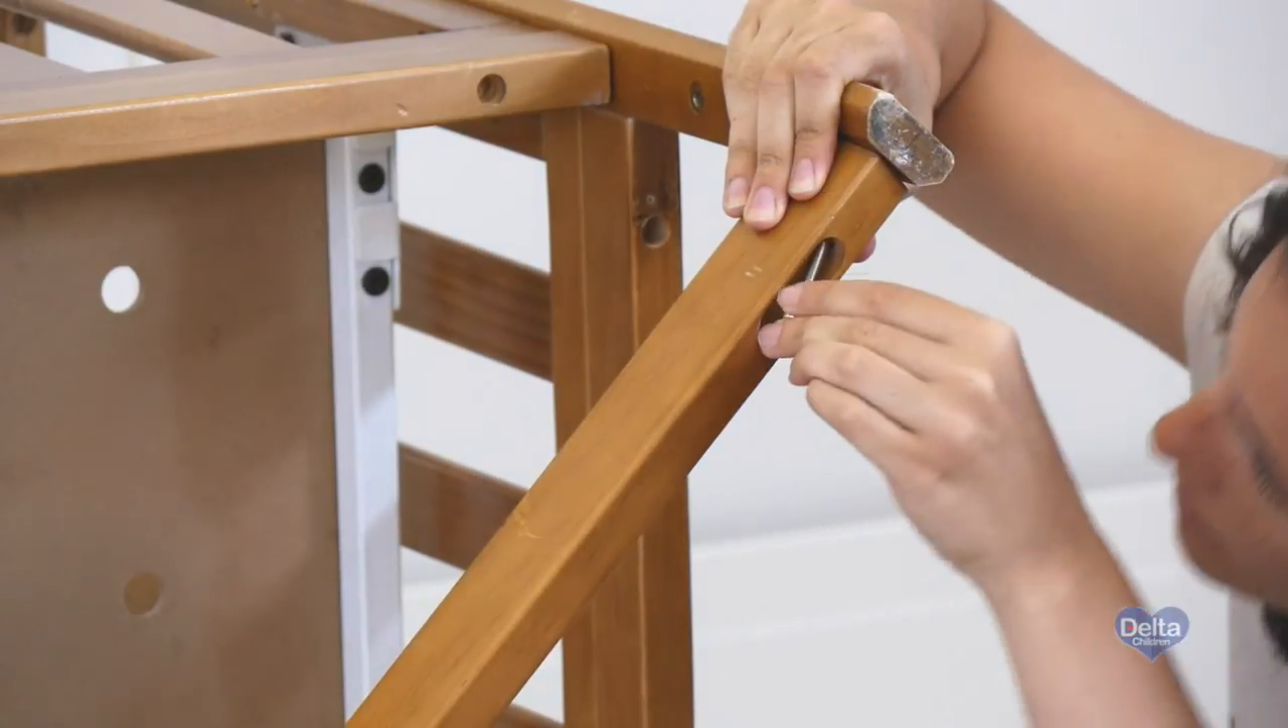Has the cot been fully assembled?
No.